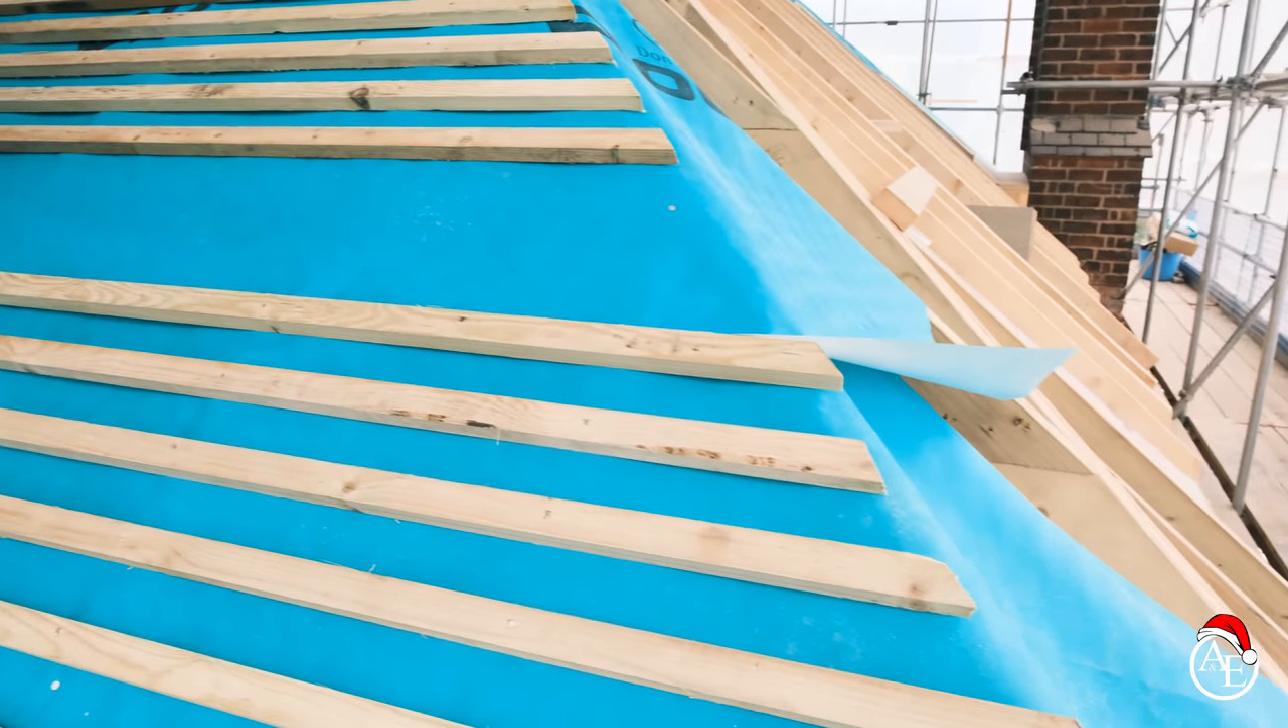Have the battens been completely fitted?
No.